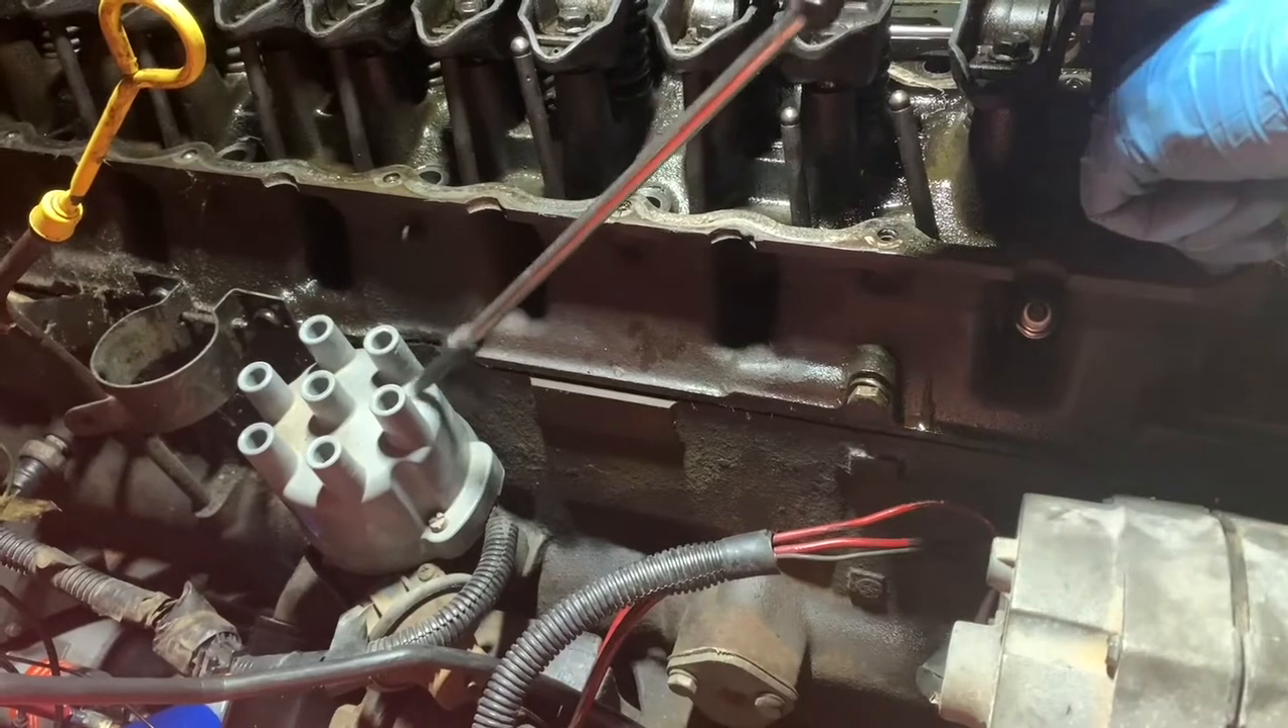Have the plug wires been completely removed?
Yes.